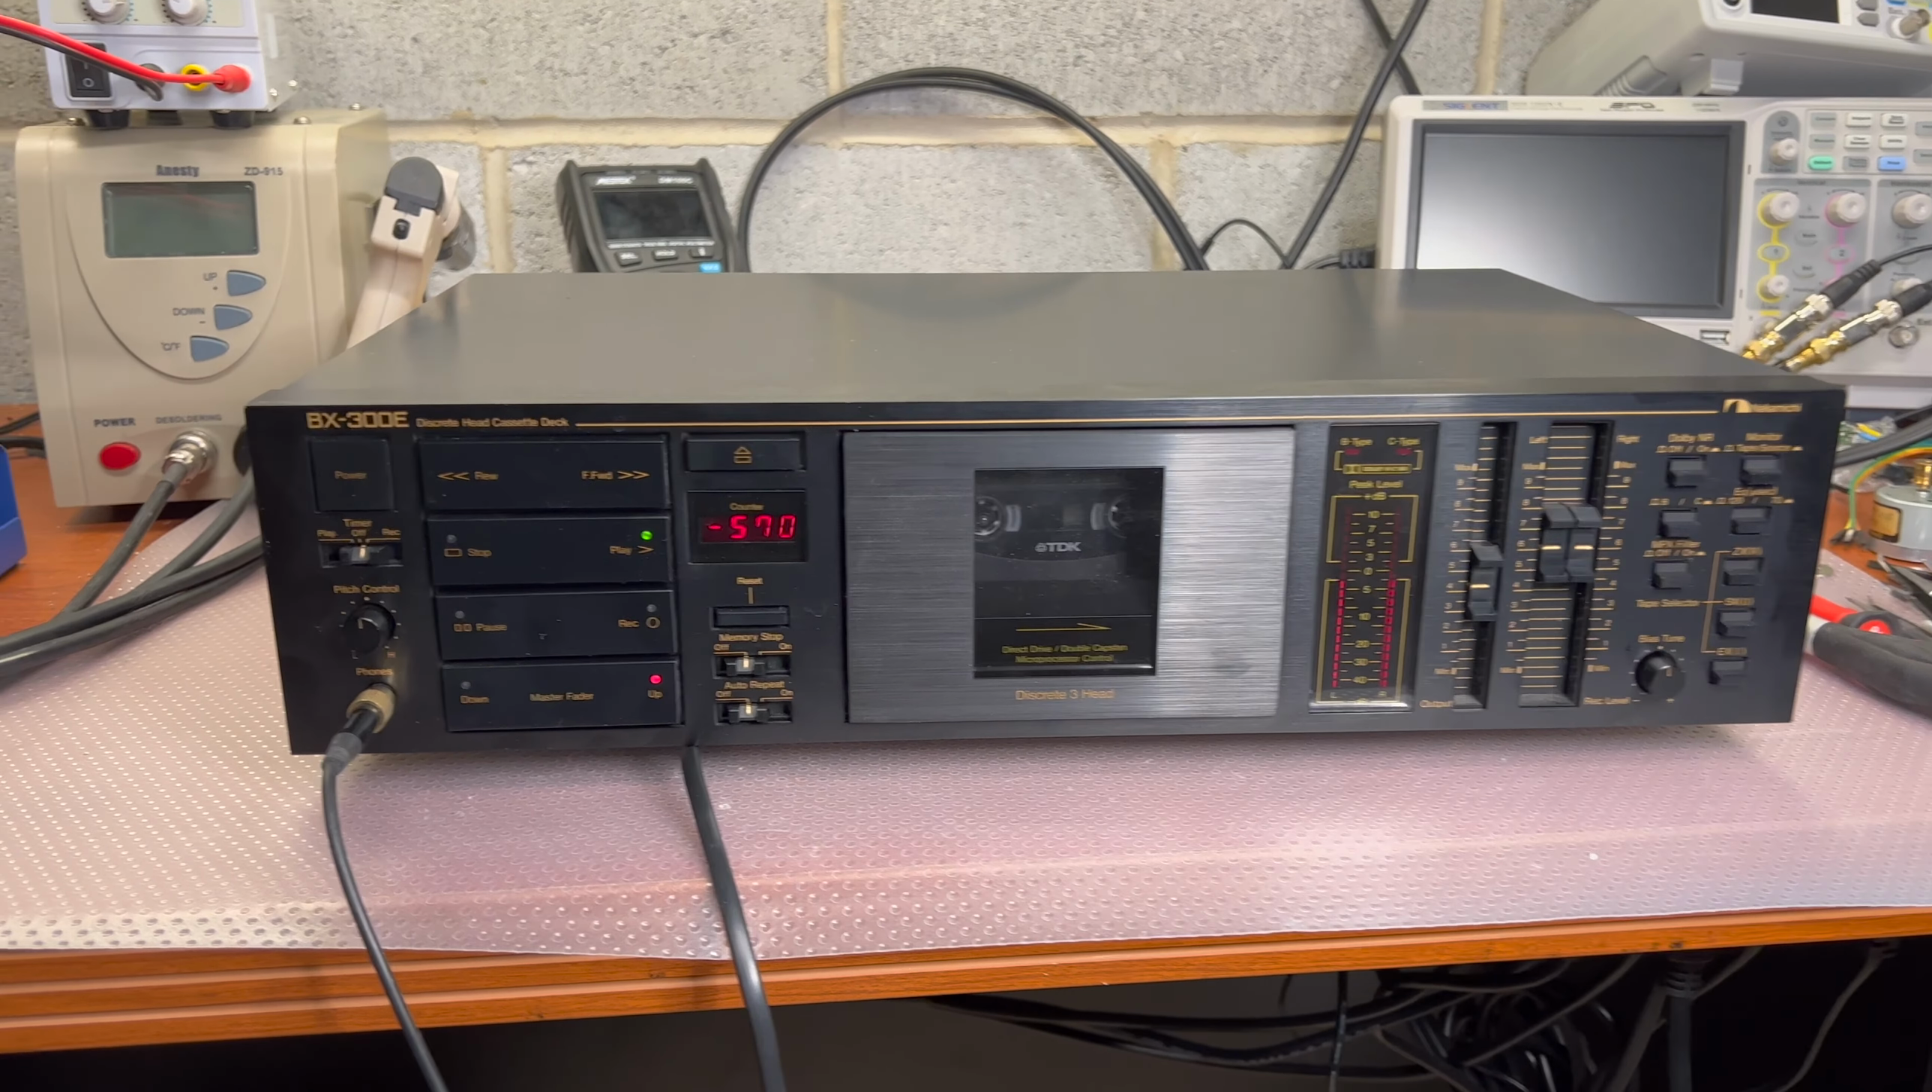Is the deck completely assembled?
Yes.